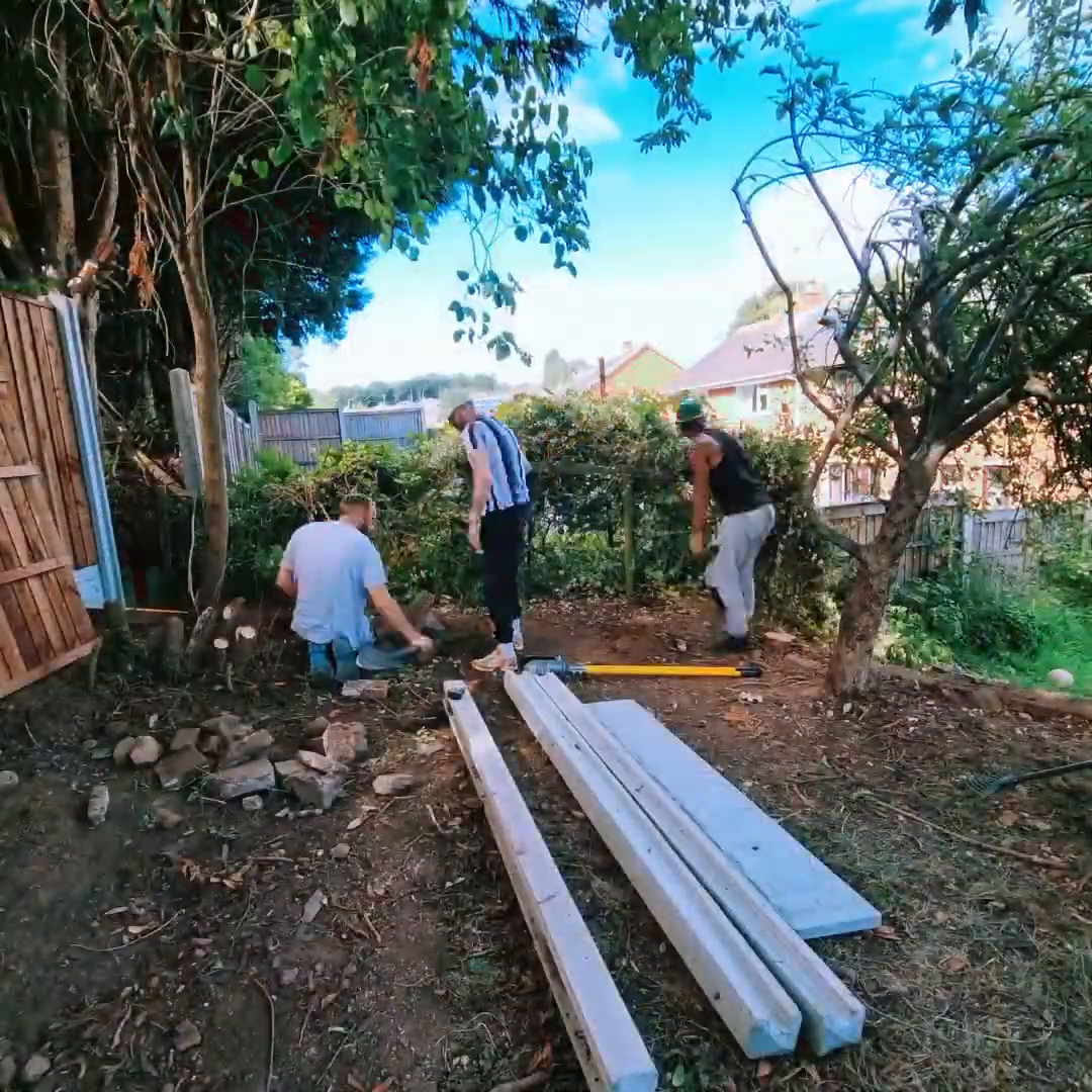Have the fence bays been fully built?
No.